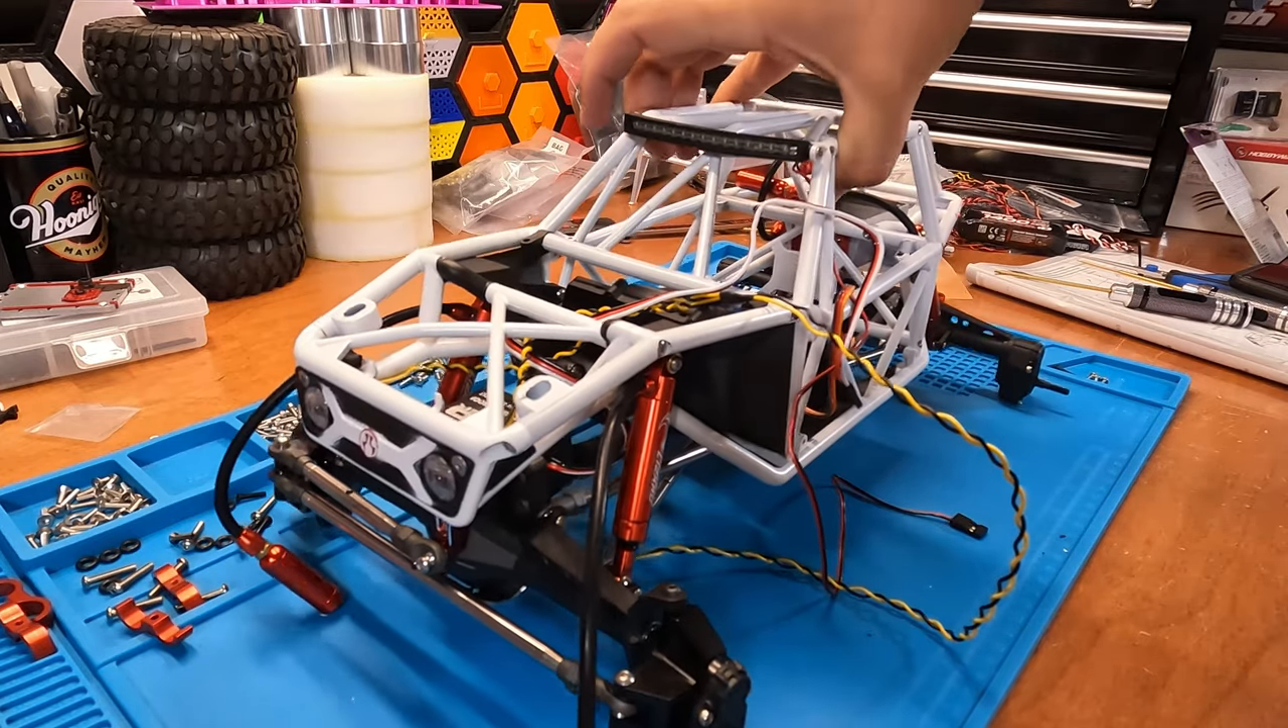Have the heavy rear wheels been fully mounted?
No.